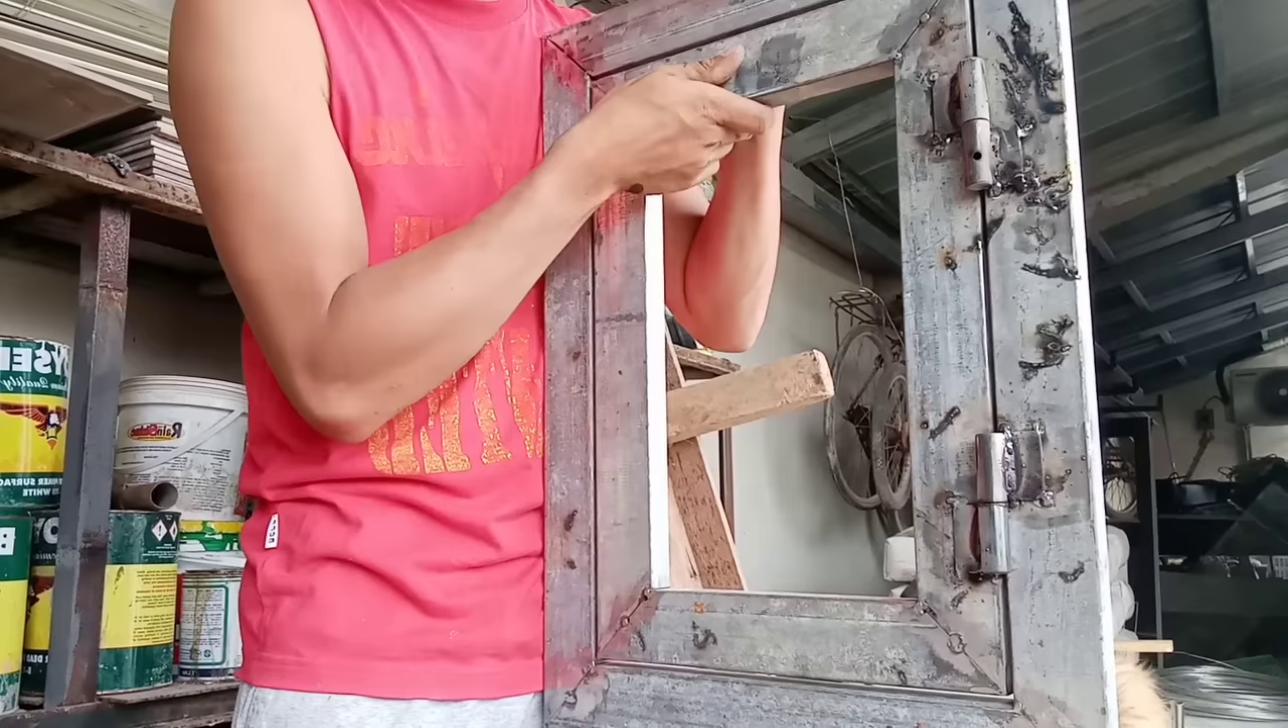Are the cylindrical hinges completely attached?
Yes.